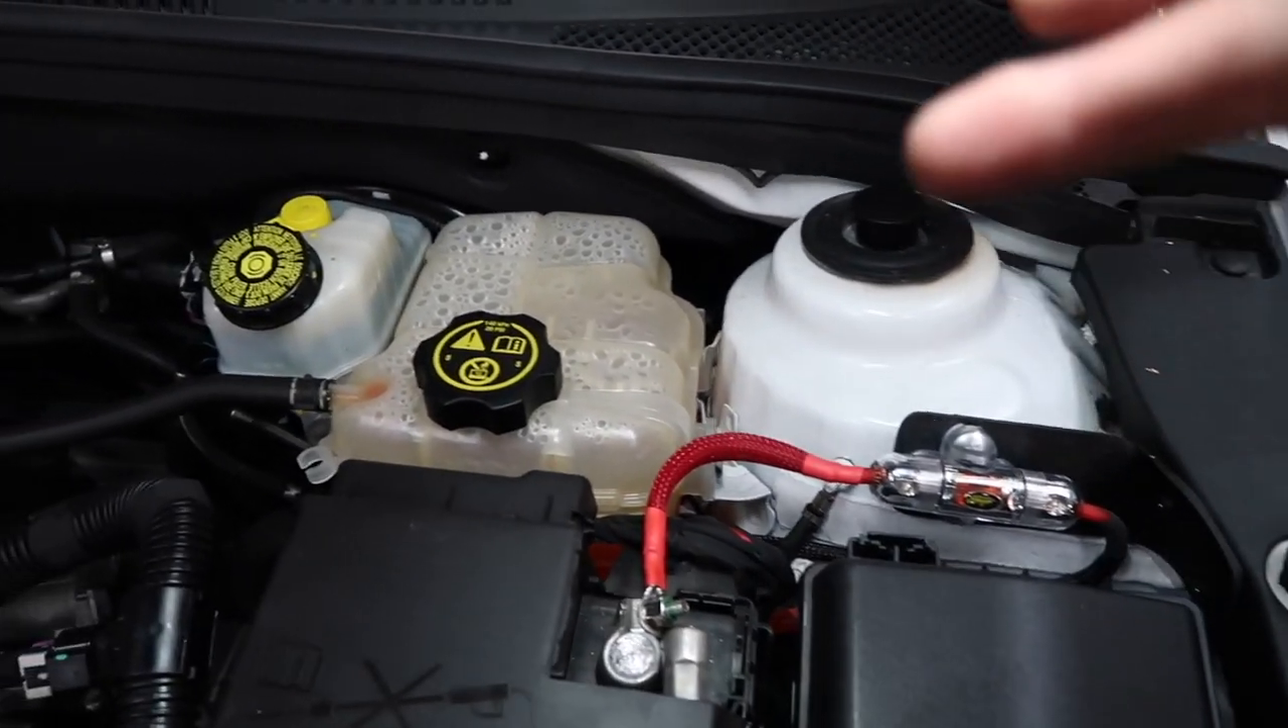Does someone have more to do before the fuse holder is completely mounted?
No.